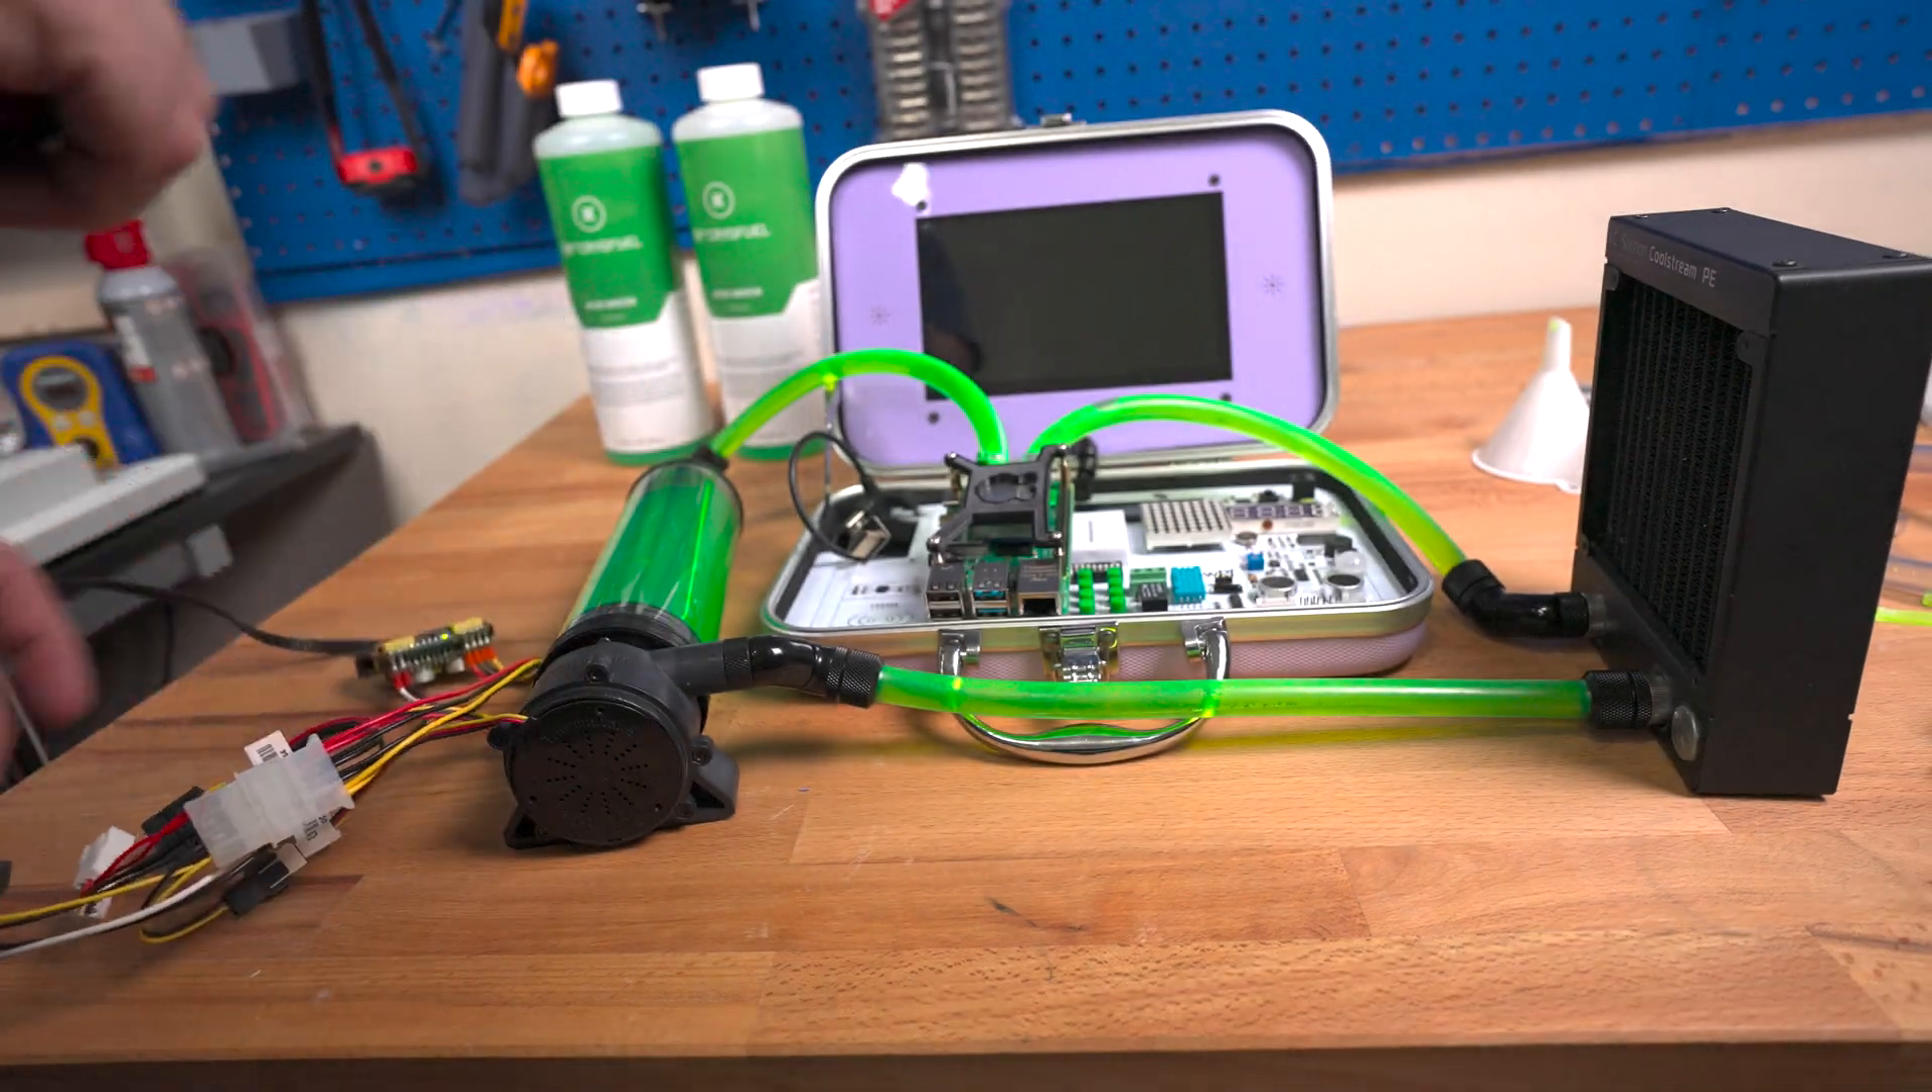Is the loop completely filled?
Yes.